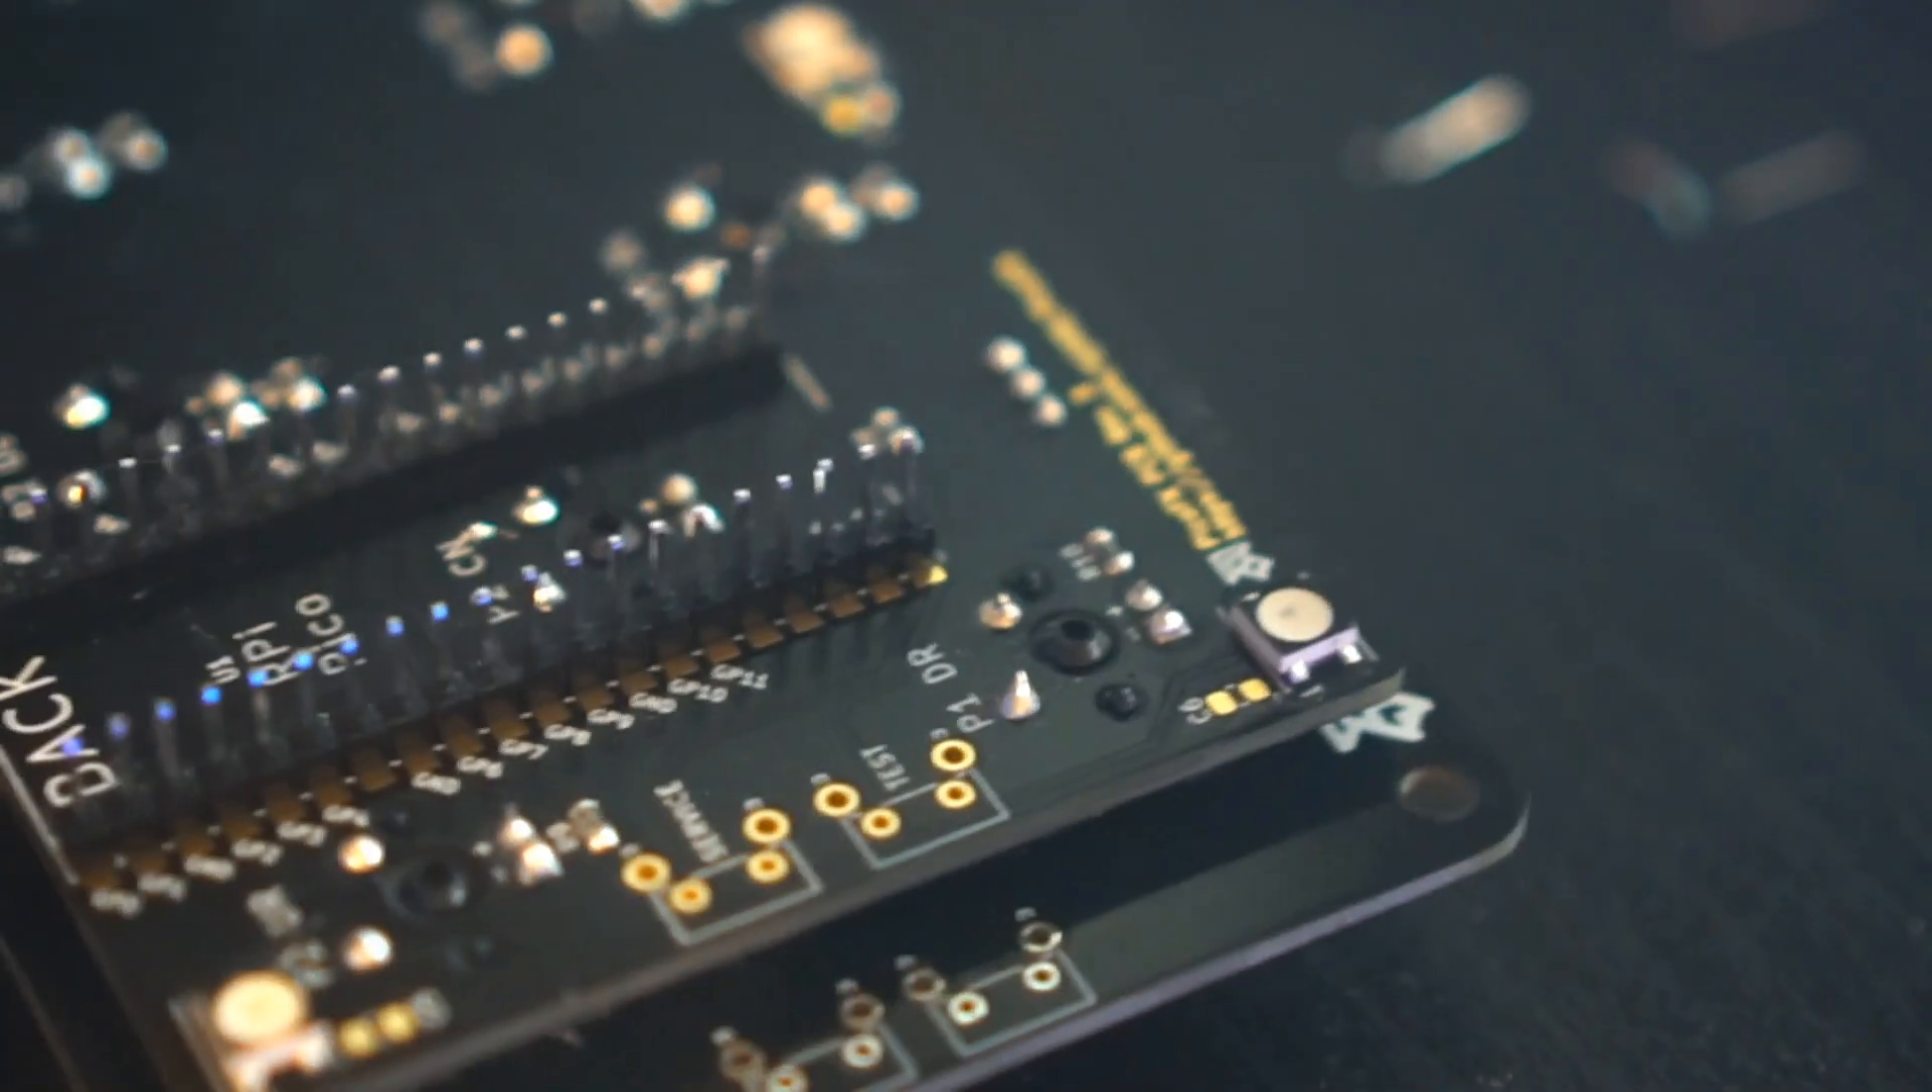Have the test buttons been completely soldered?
No.